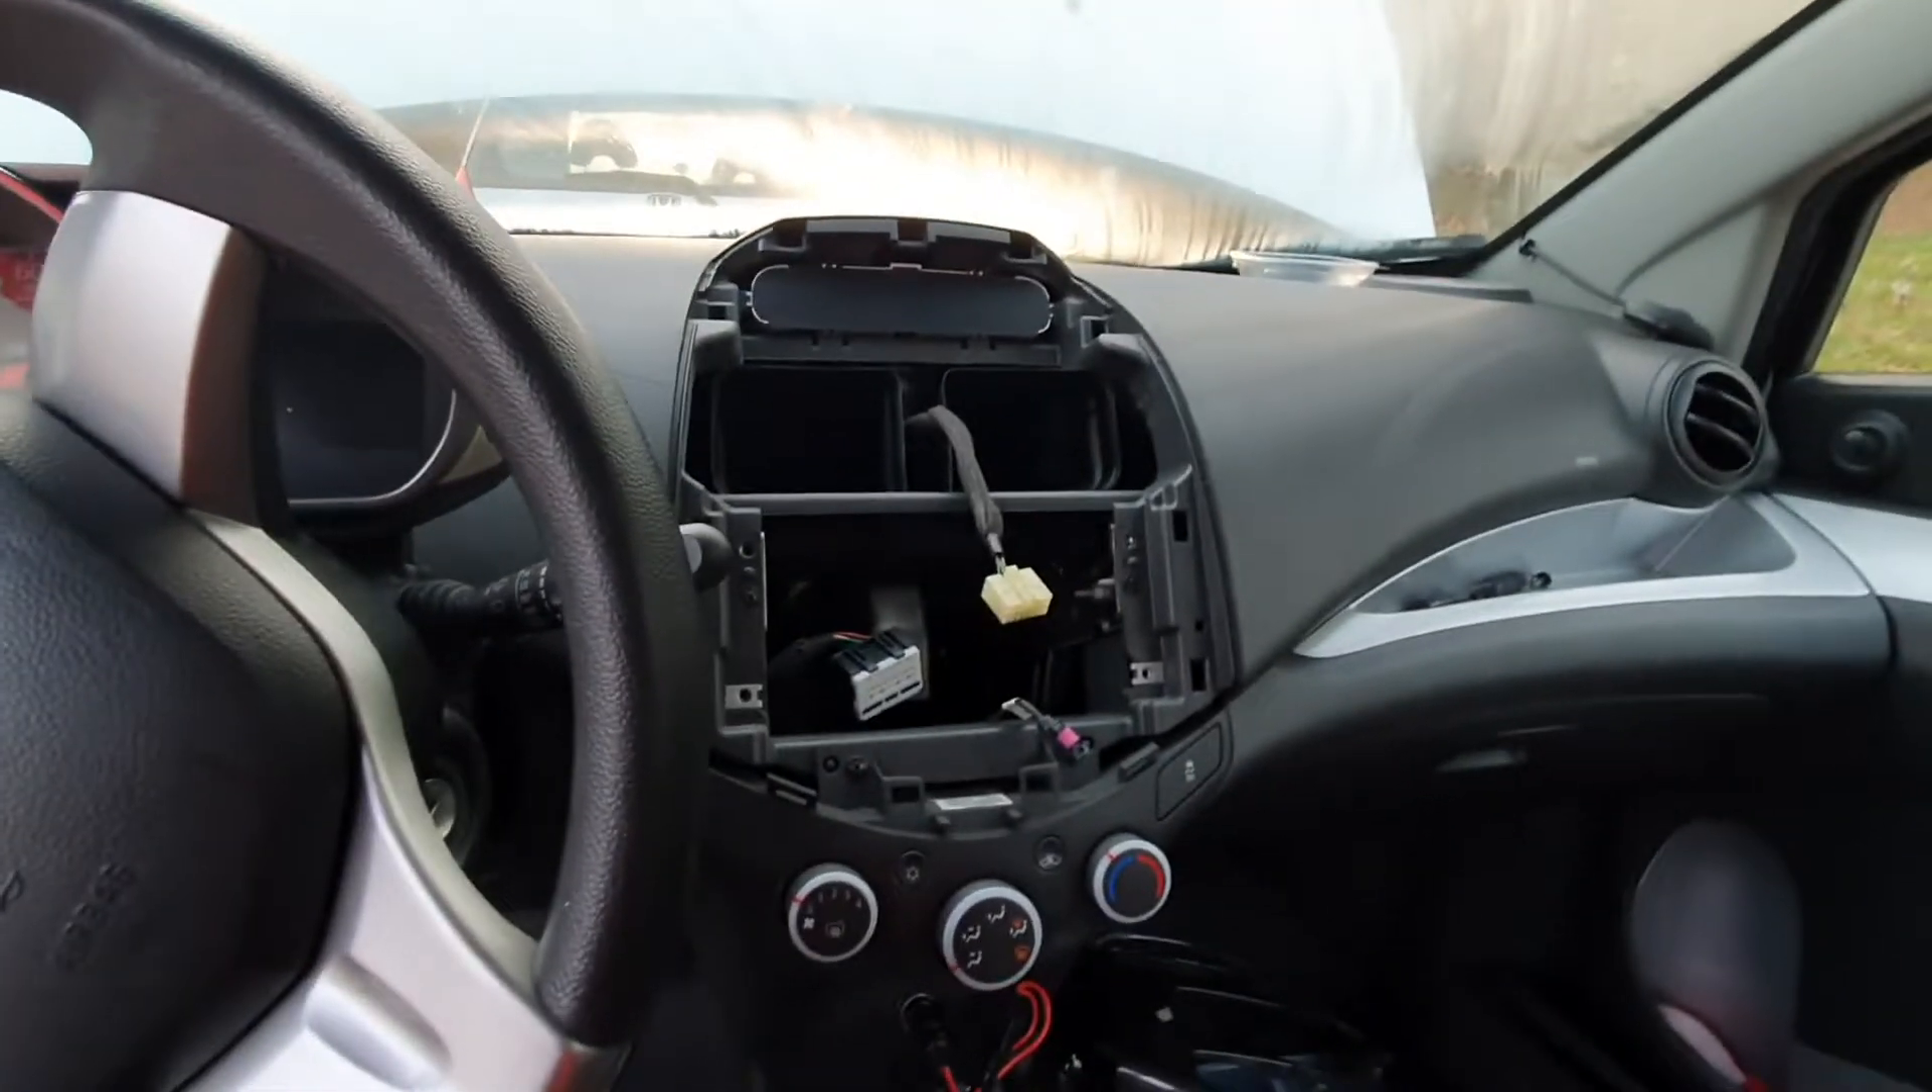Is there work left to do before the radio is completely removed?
No.